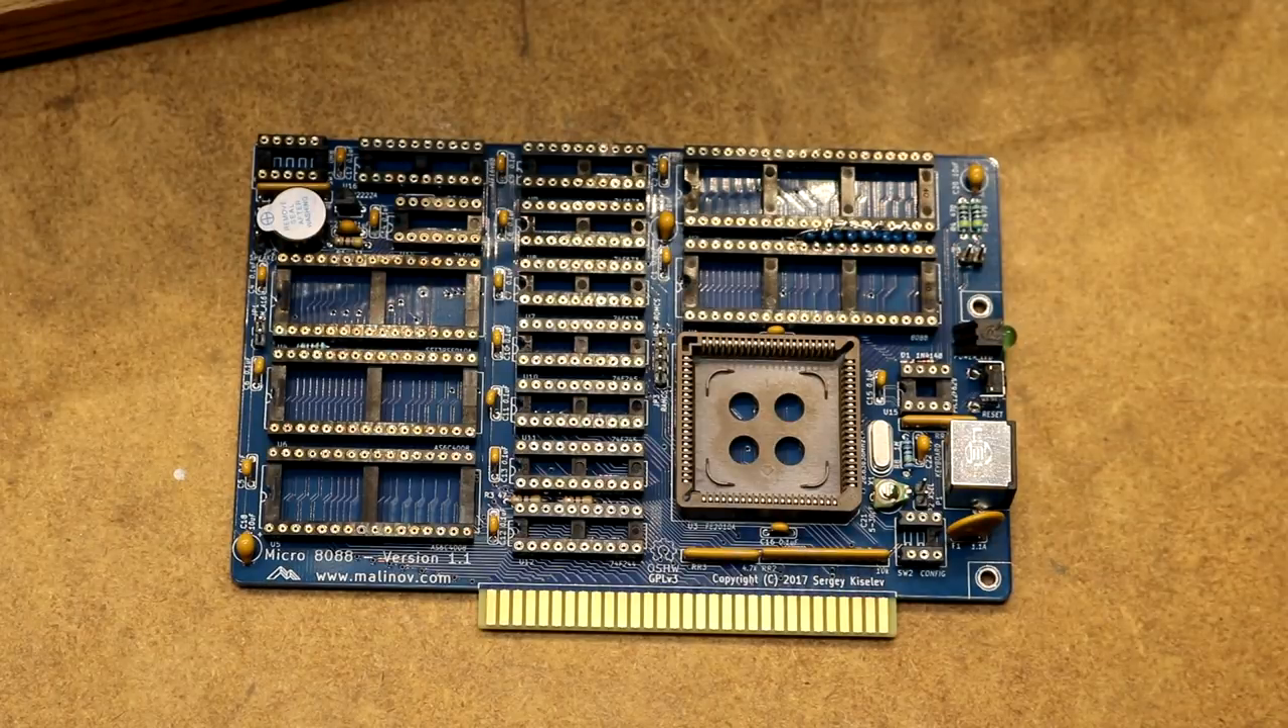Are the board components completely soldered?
Yes.